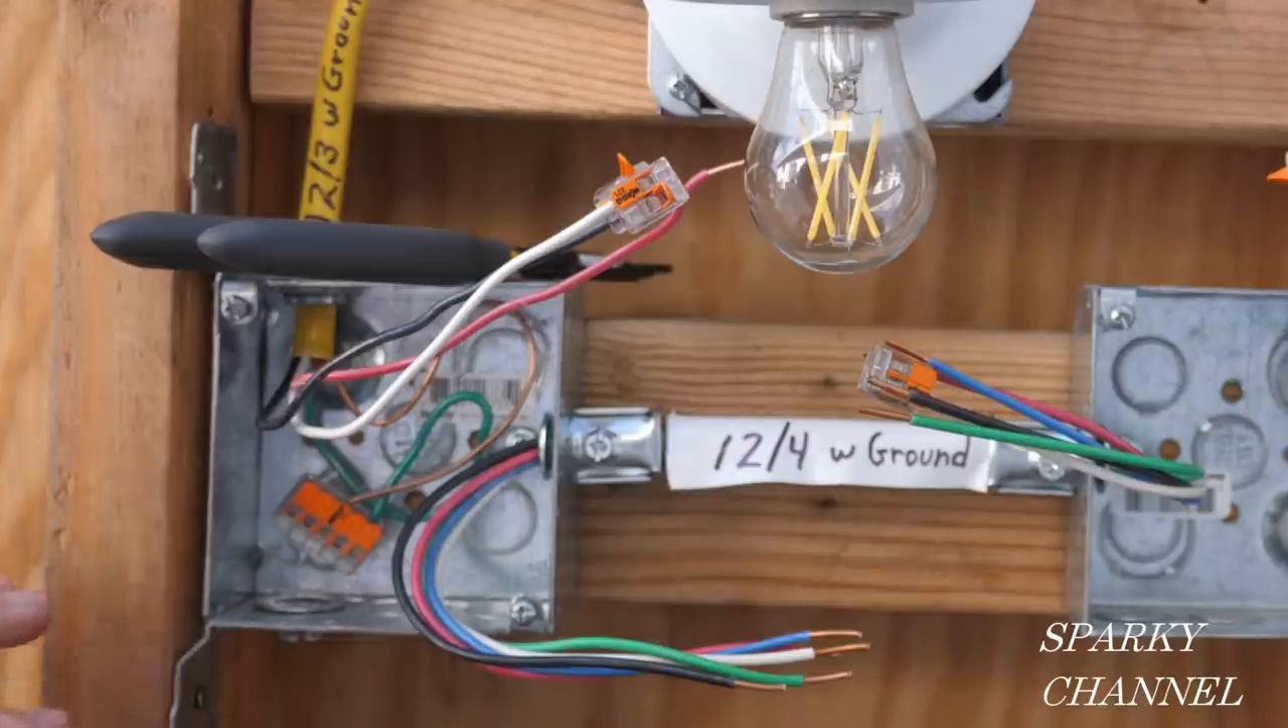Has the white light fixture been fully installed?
Yes.